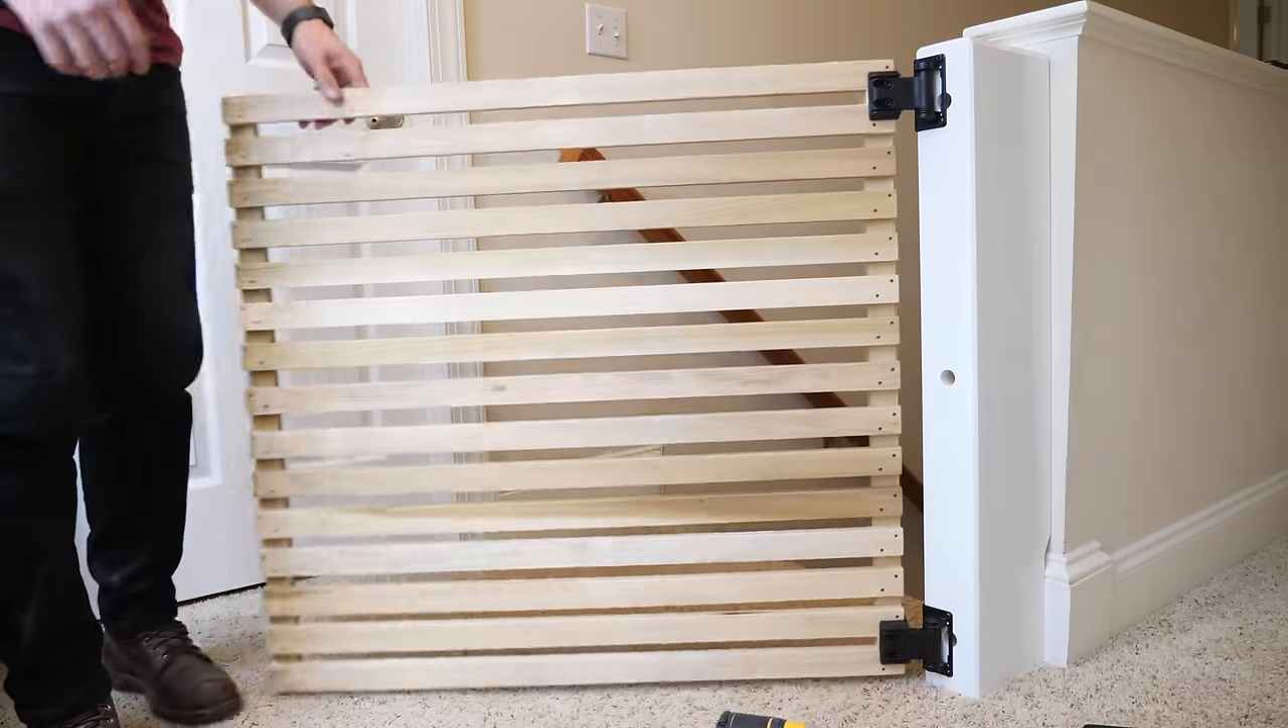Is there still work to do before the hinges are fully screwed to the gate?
No.